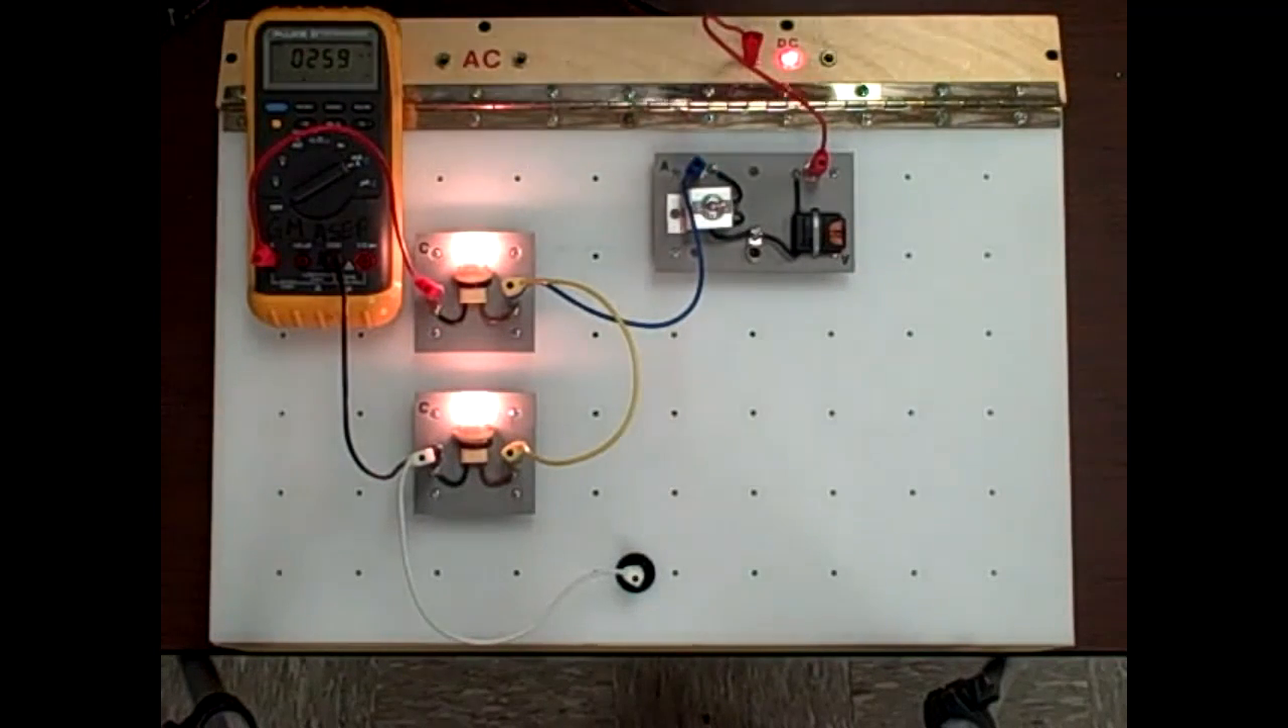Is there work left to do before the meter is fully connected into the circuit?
No.